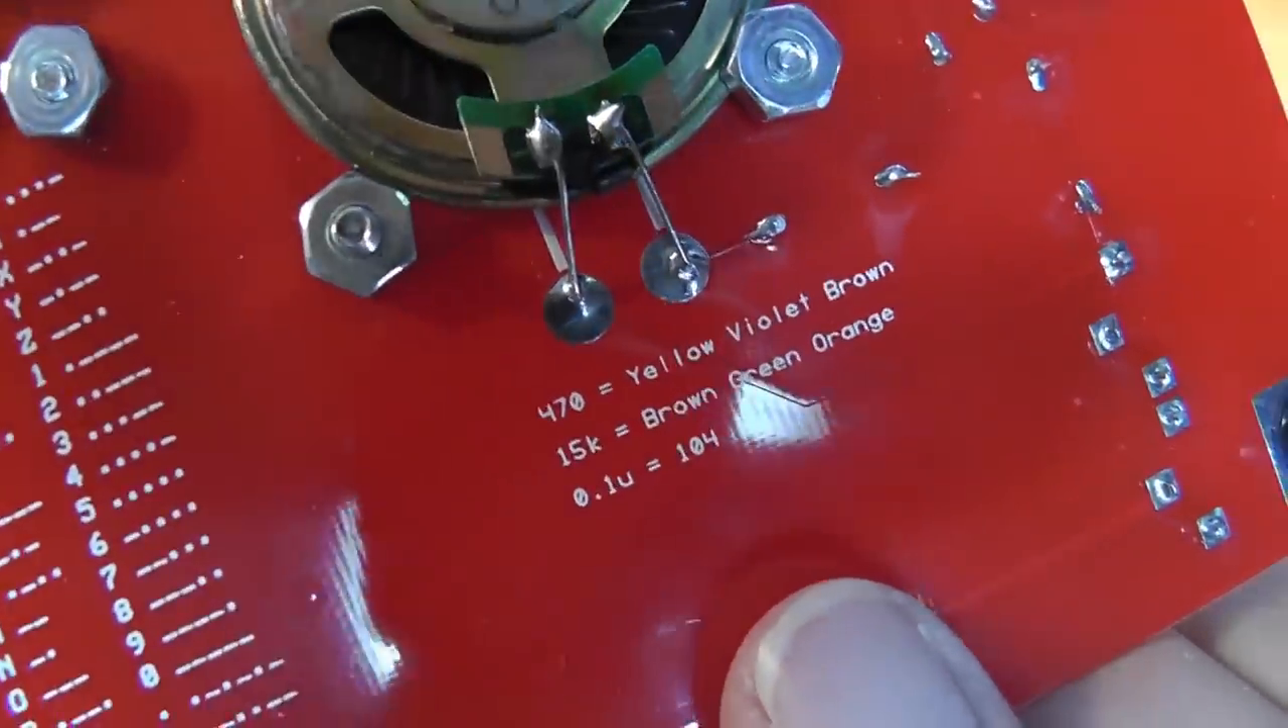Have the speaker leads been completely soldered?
Yes.